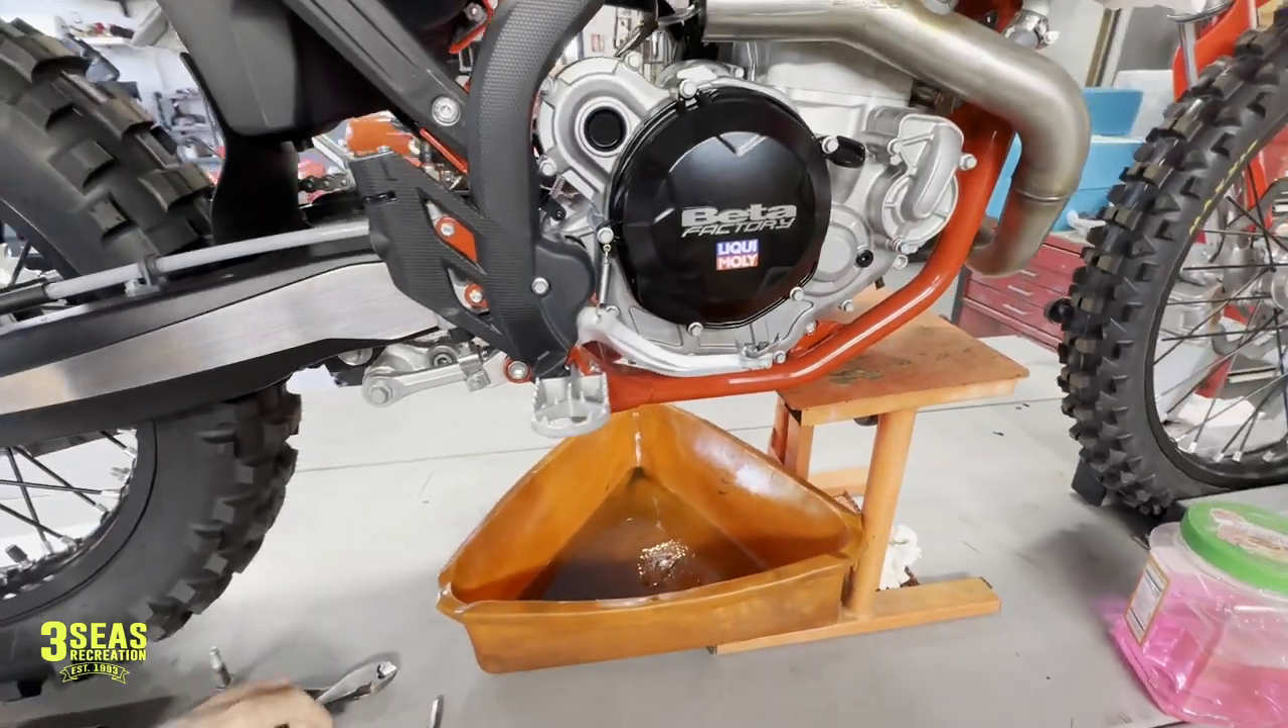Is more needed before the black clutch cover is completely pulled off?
Yes.